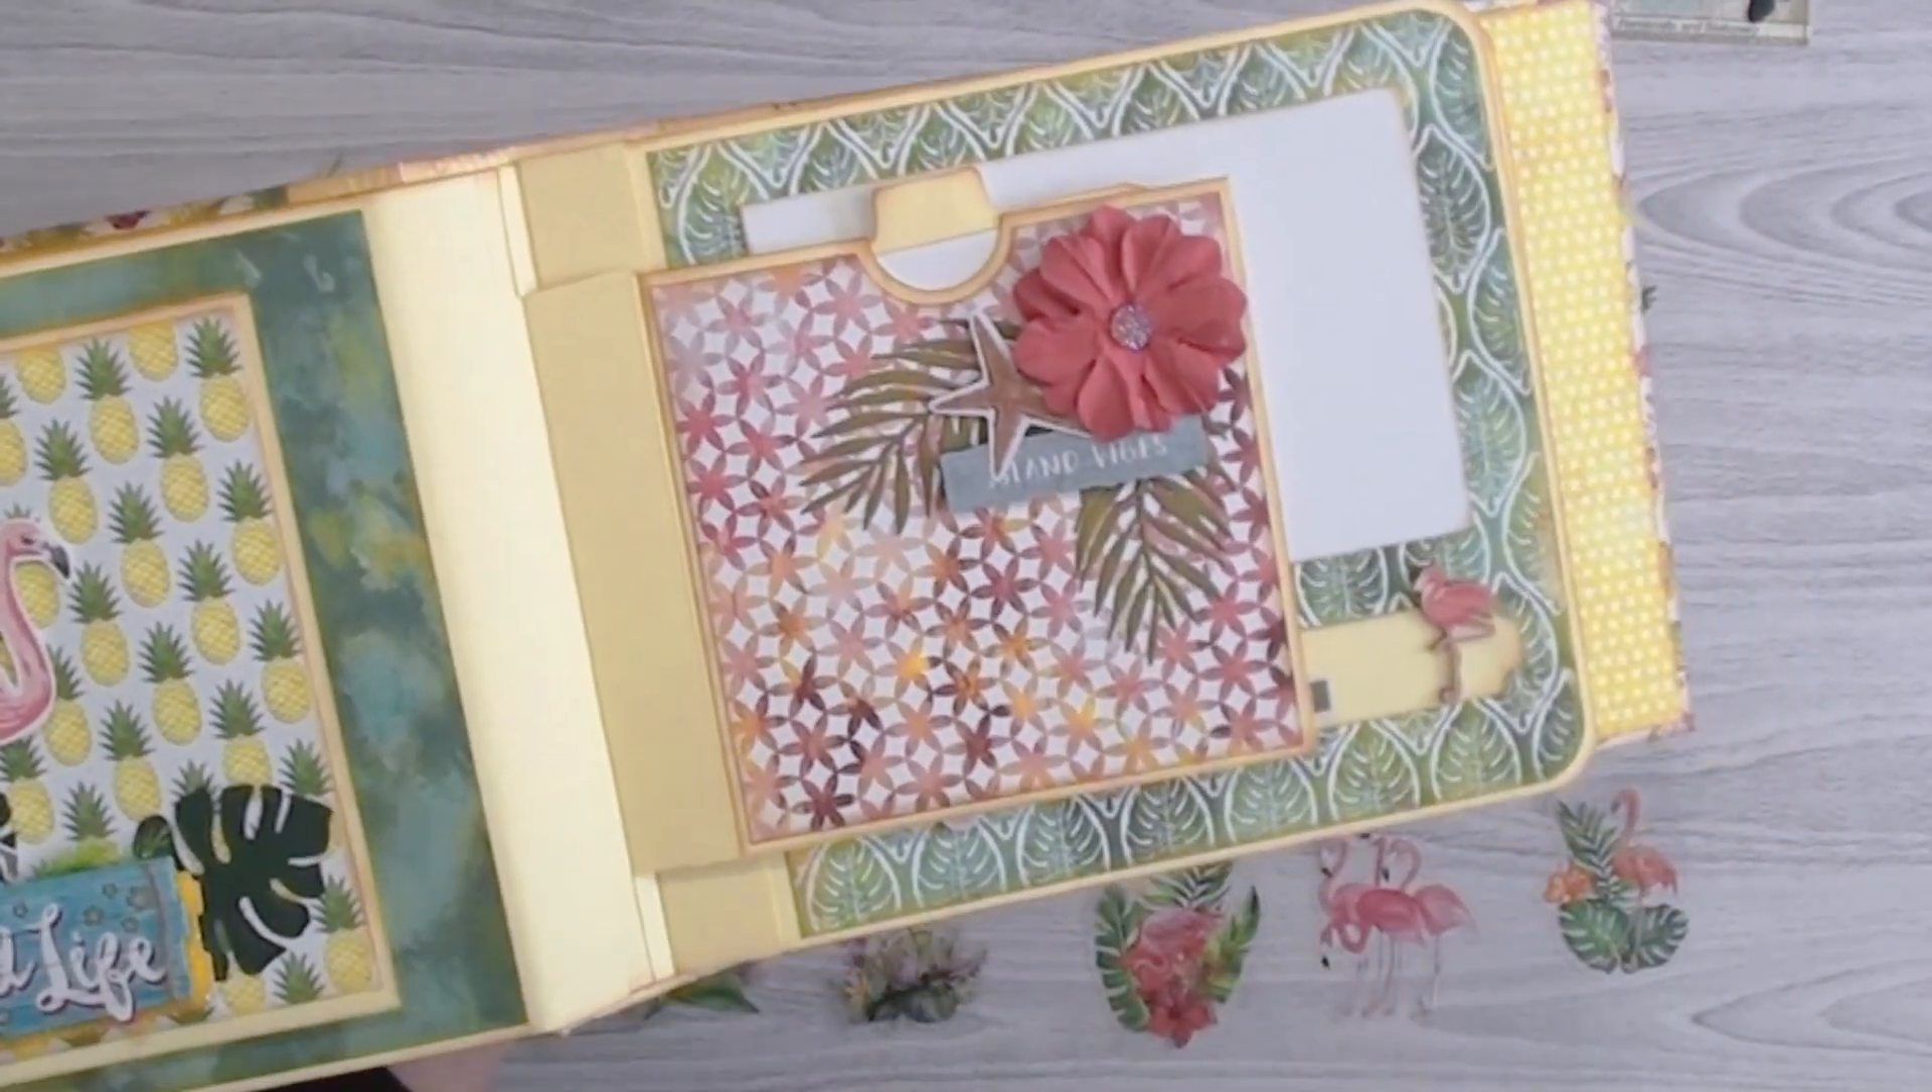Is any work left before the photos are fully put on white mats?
Yes.